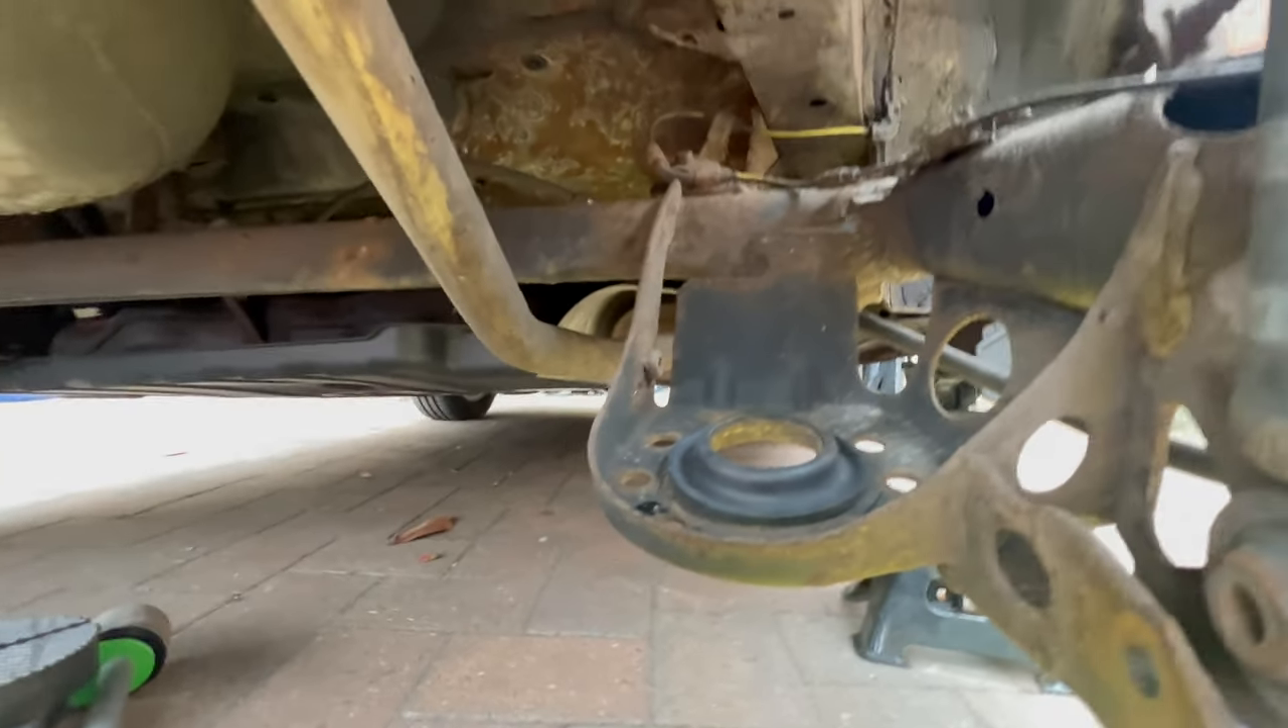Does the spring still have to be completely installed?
Yes.